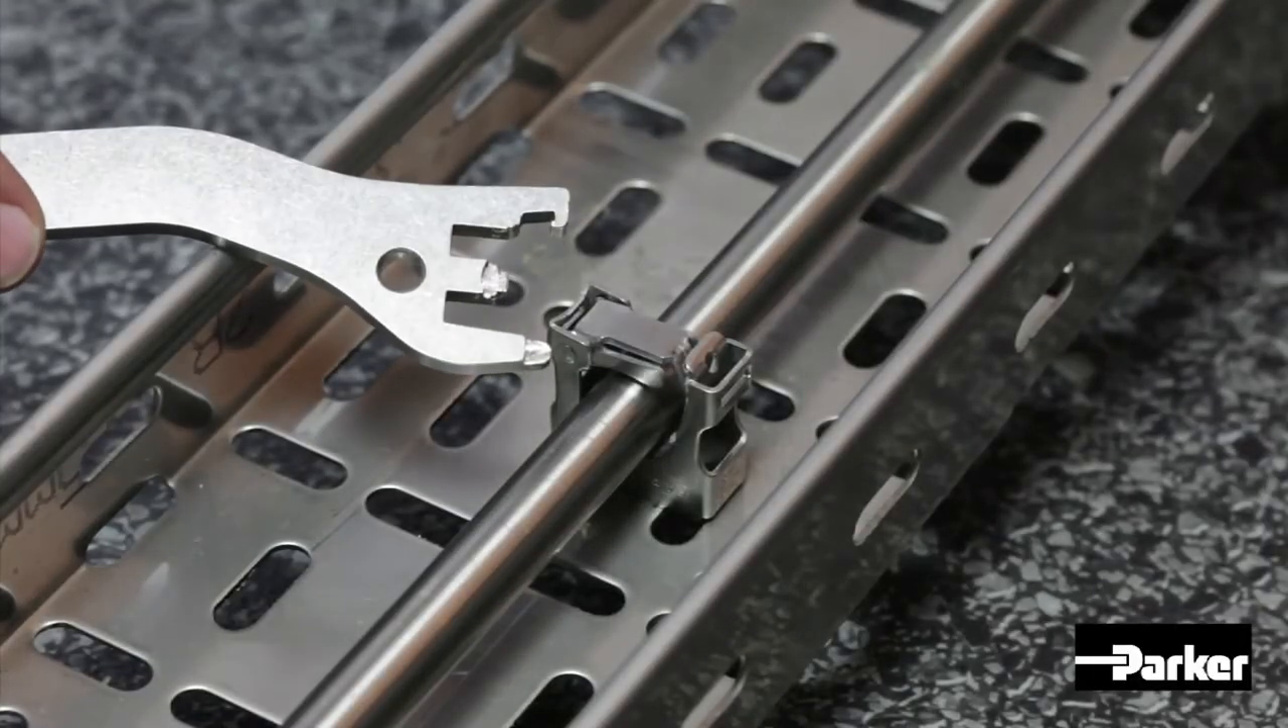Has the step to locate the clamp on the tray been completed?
Yes.